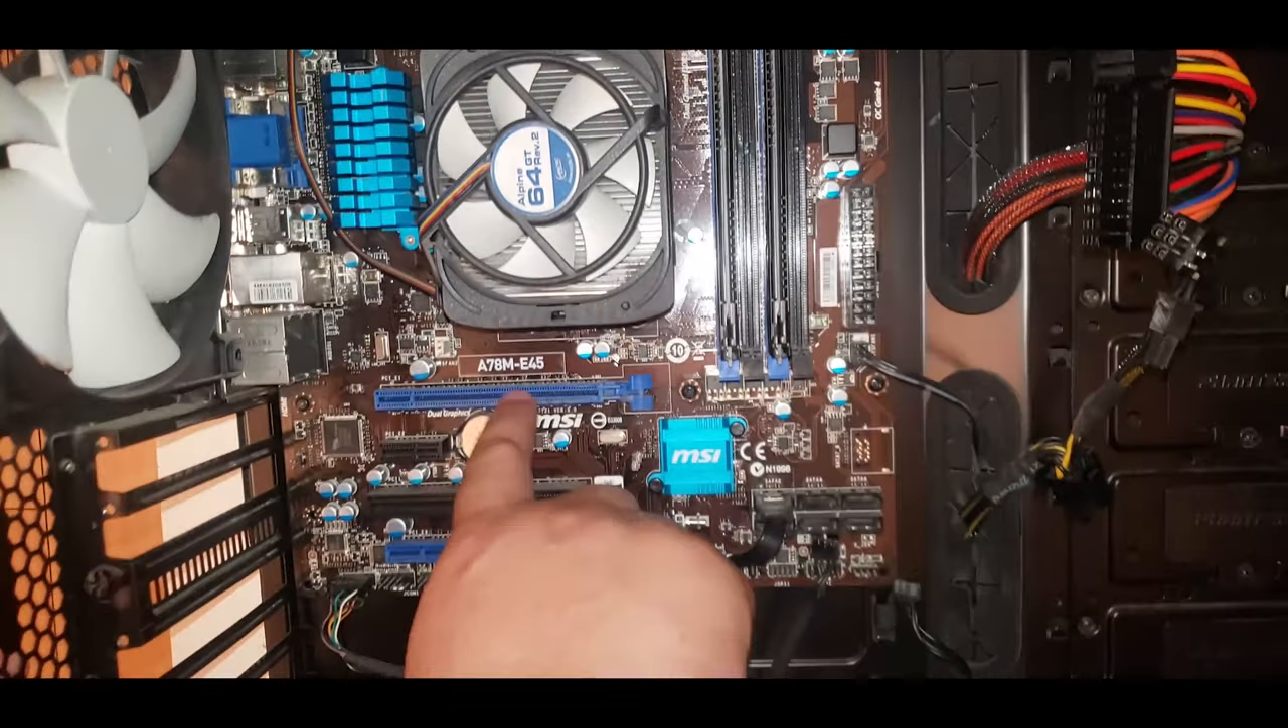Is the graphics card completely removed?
Yes.